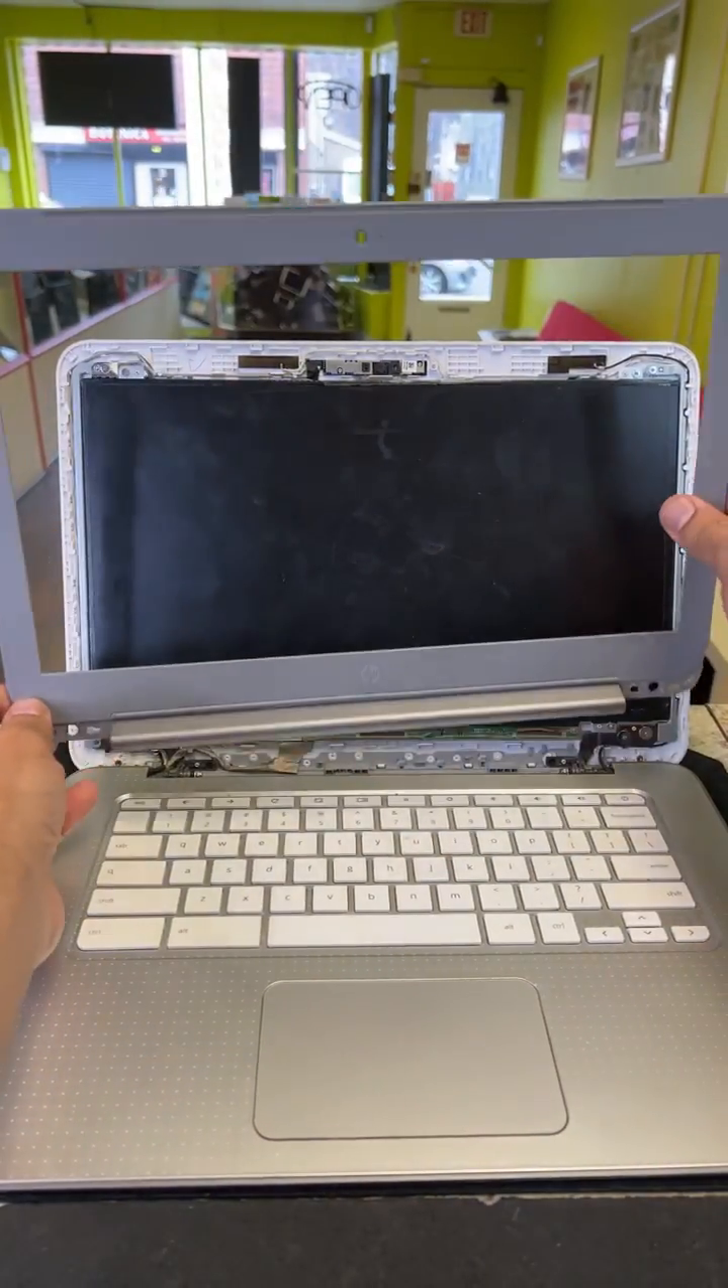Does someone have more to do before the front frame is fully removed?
No.